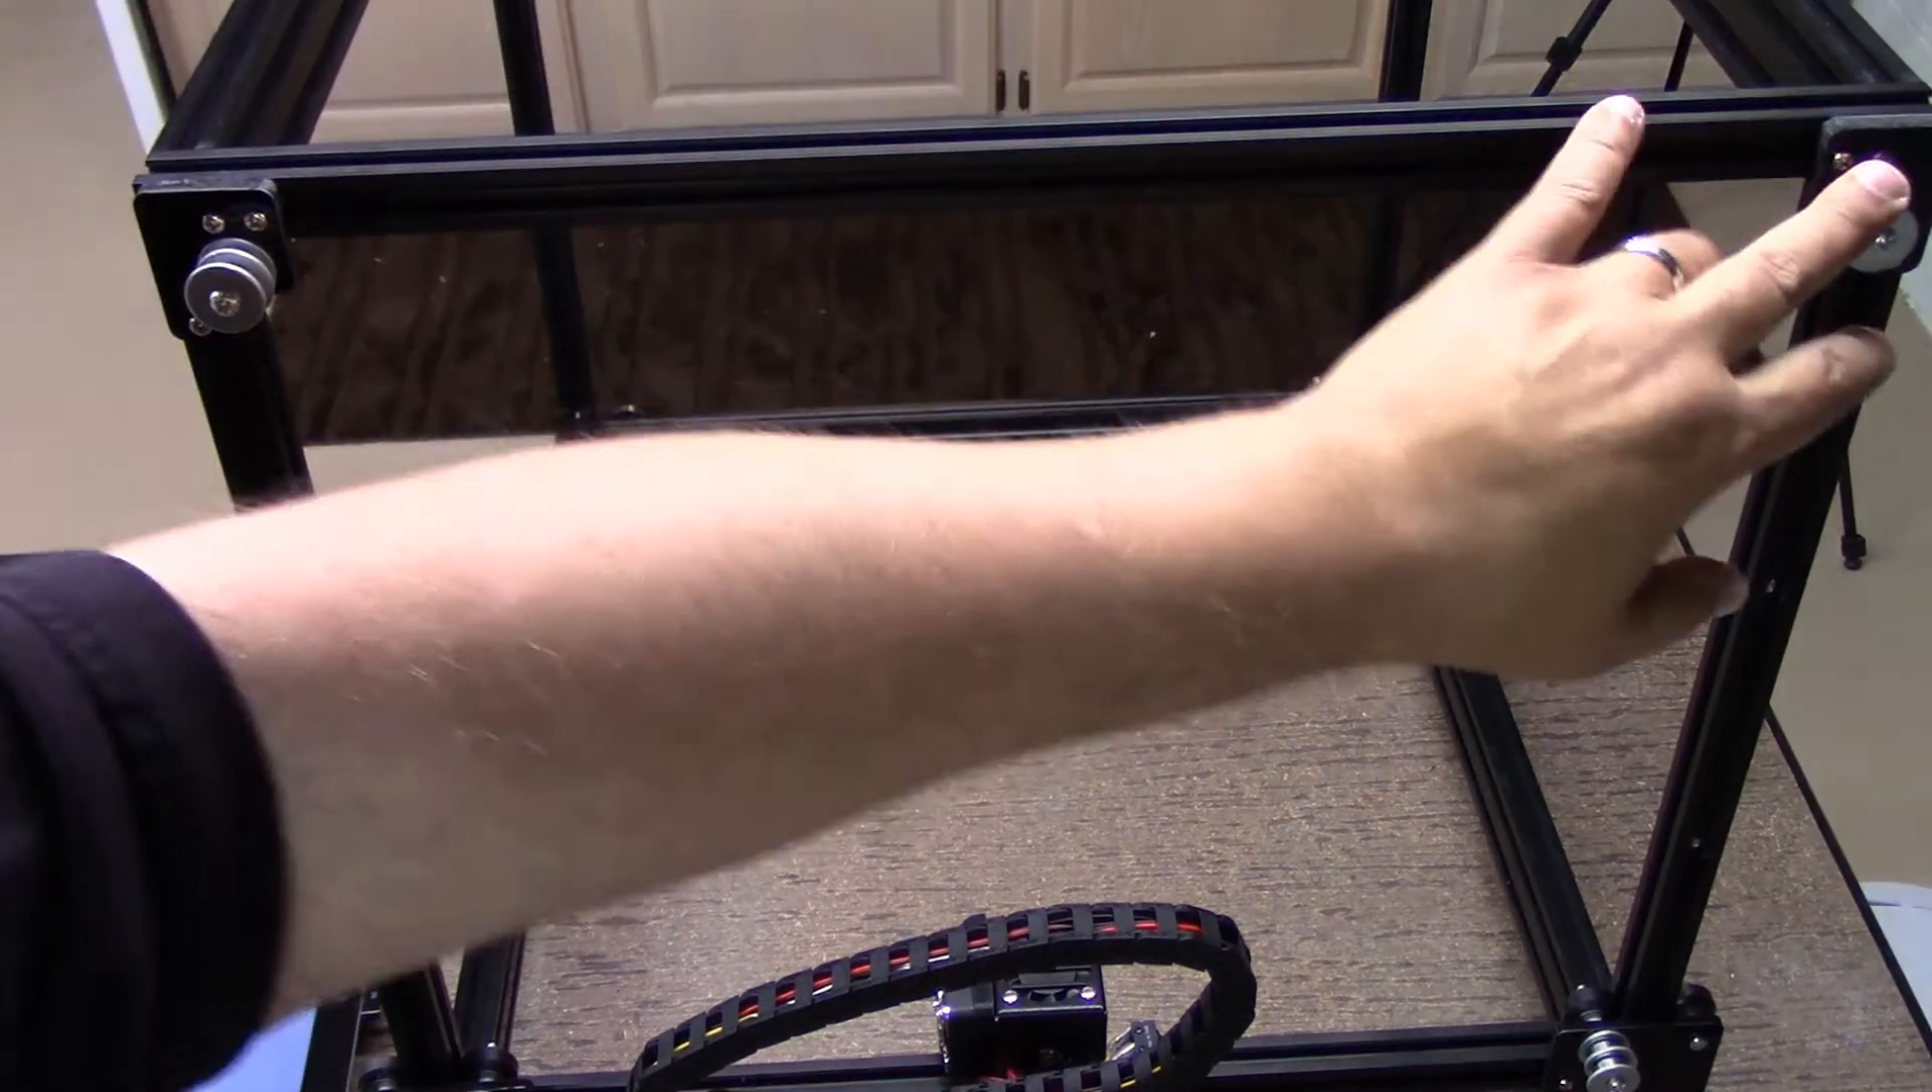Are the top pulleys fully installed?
Yes.